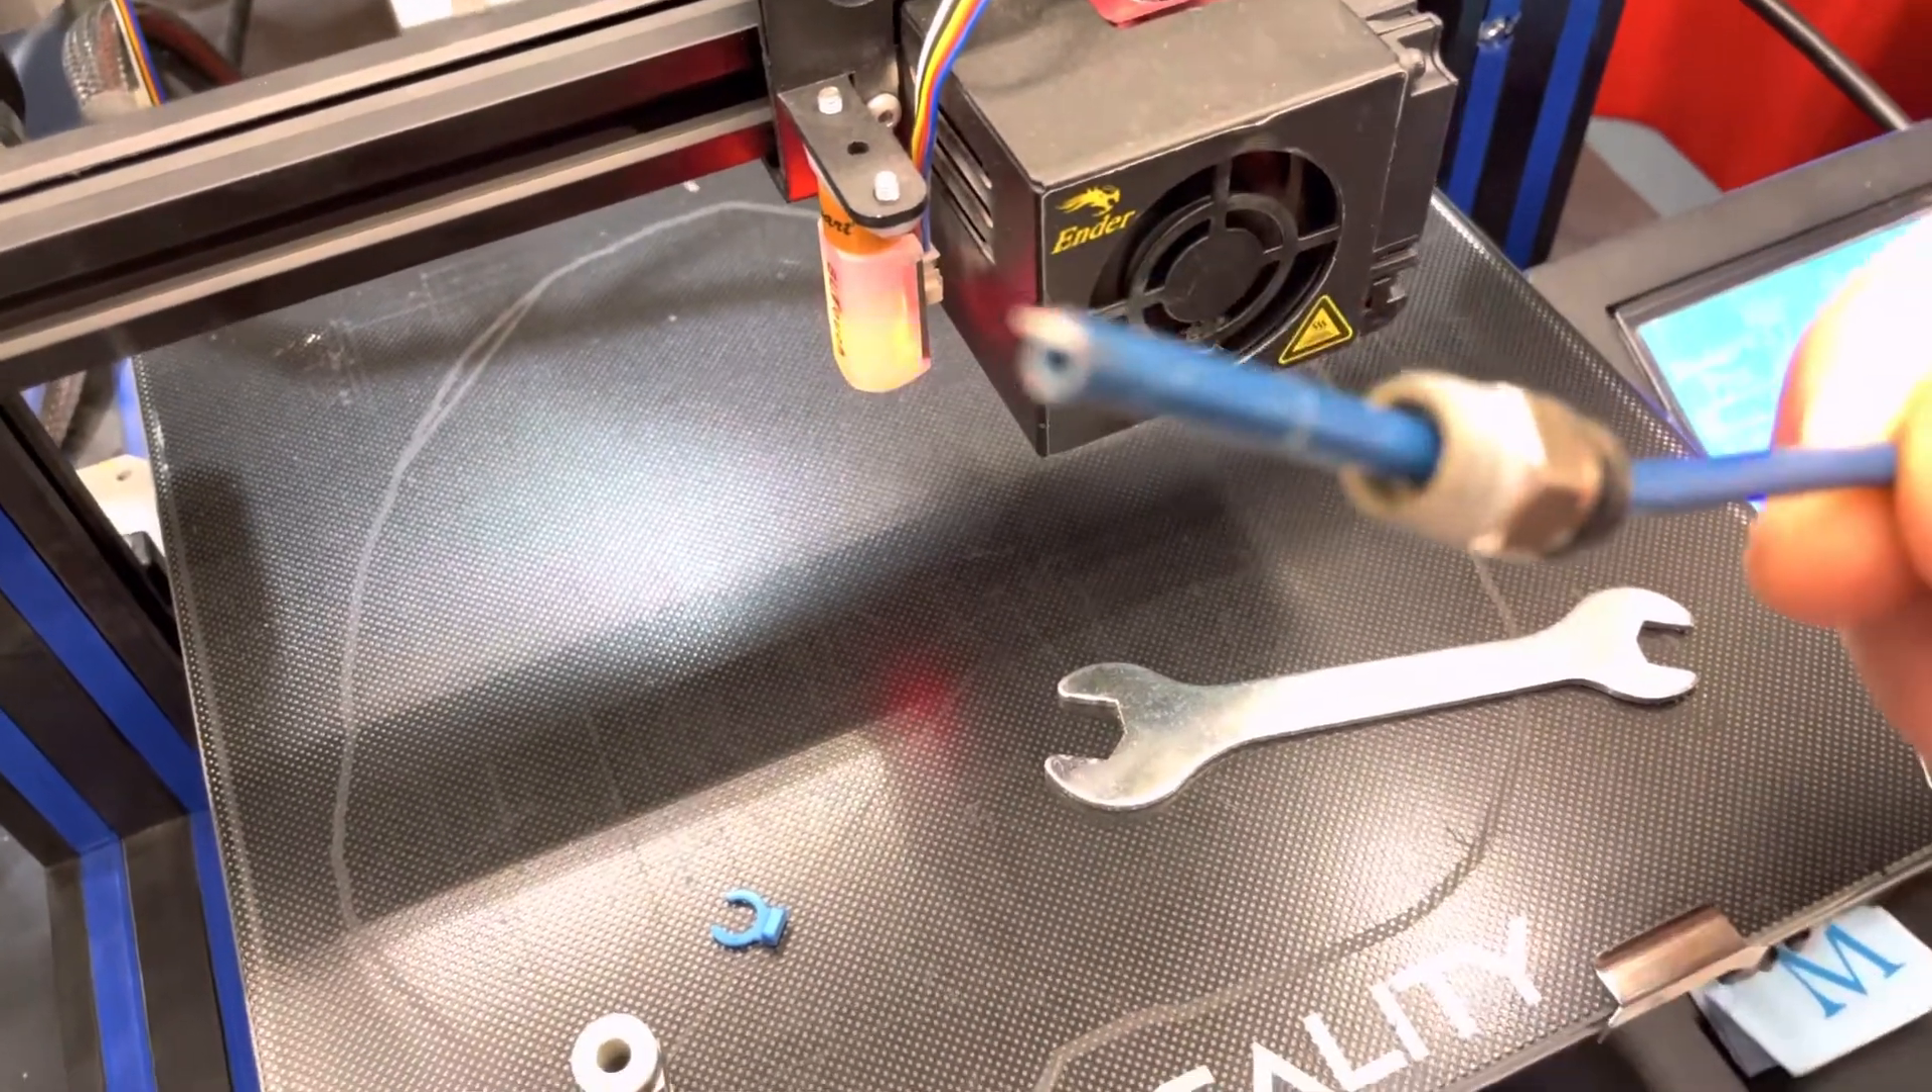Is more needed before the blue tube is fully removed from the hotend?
No.